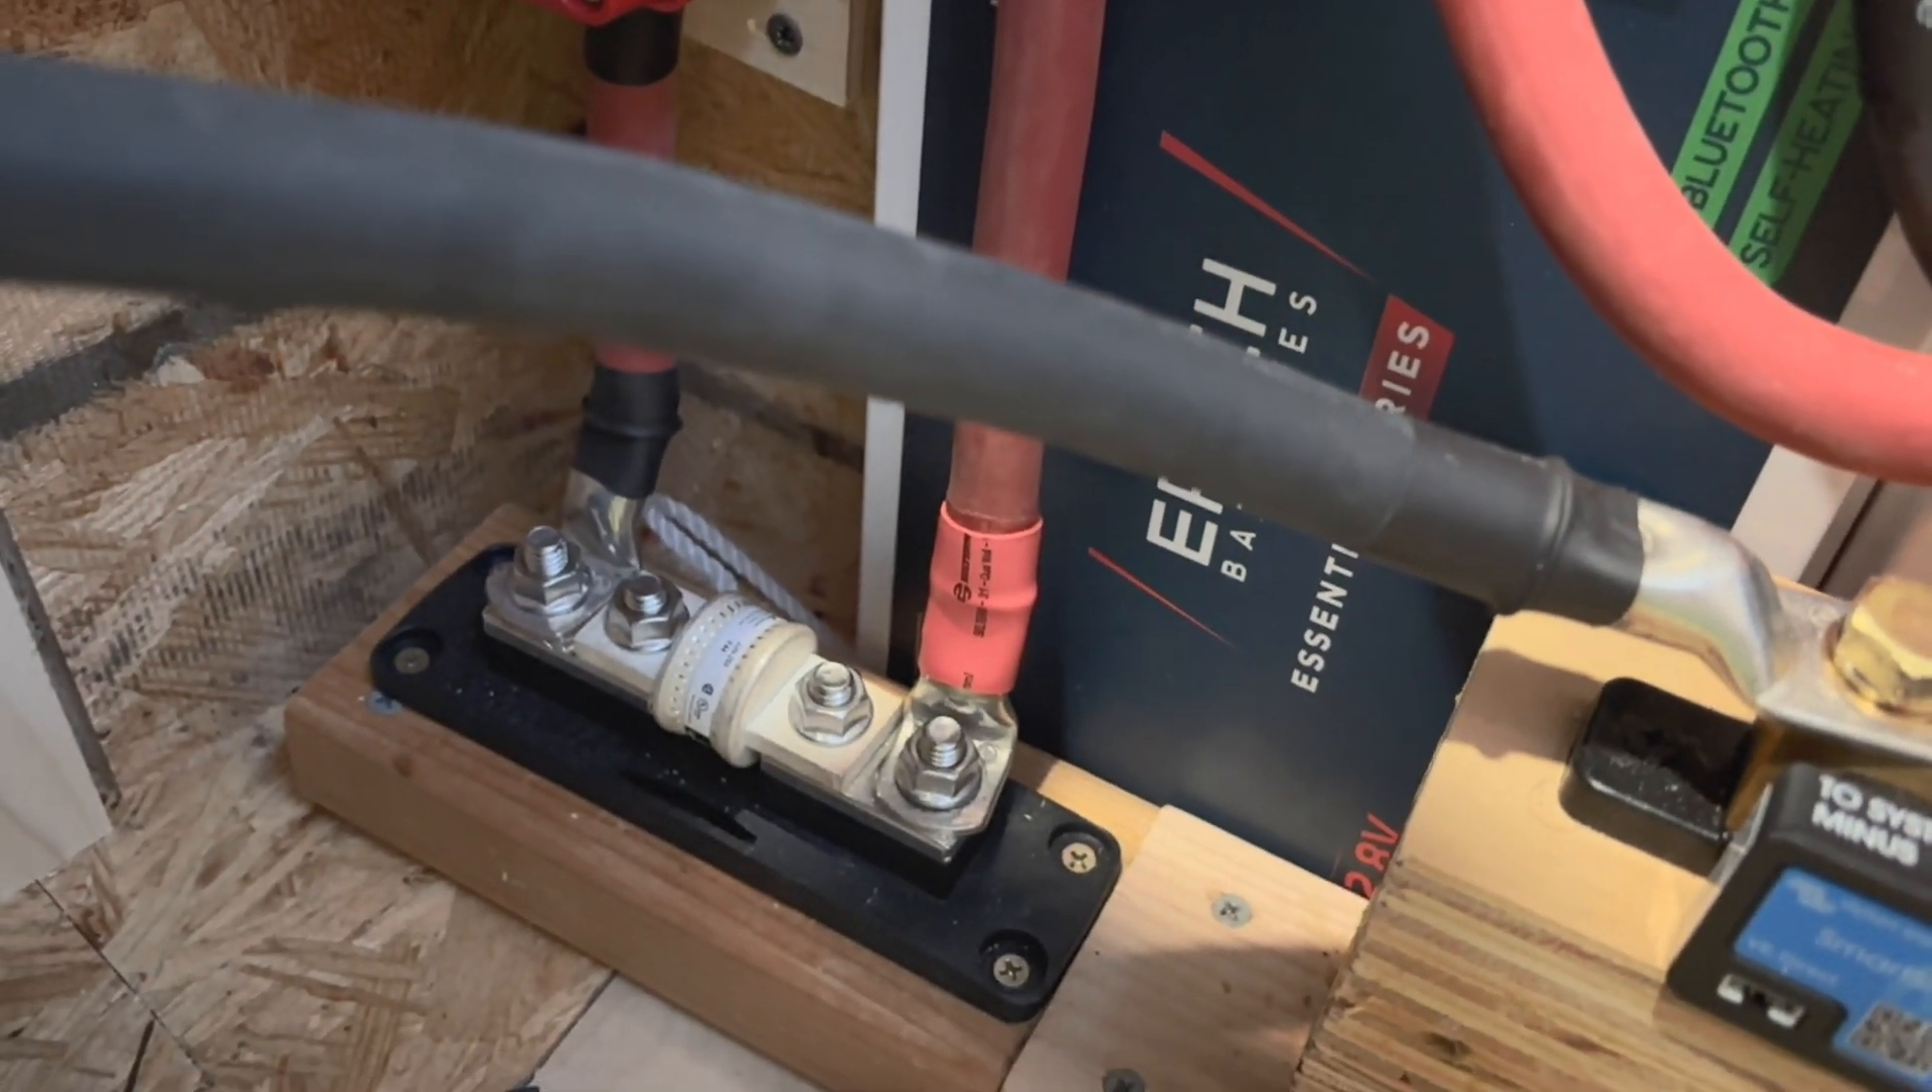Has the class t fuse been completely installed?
Yes.